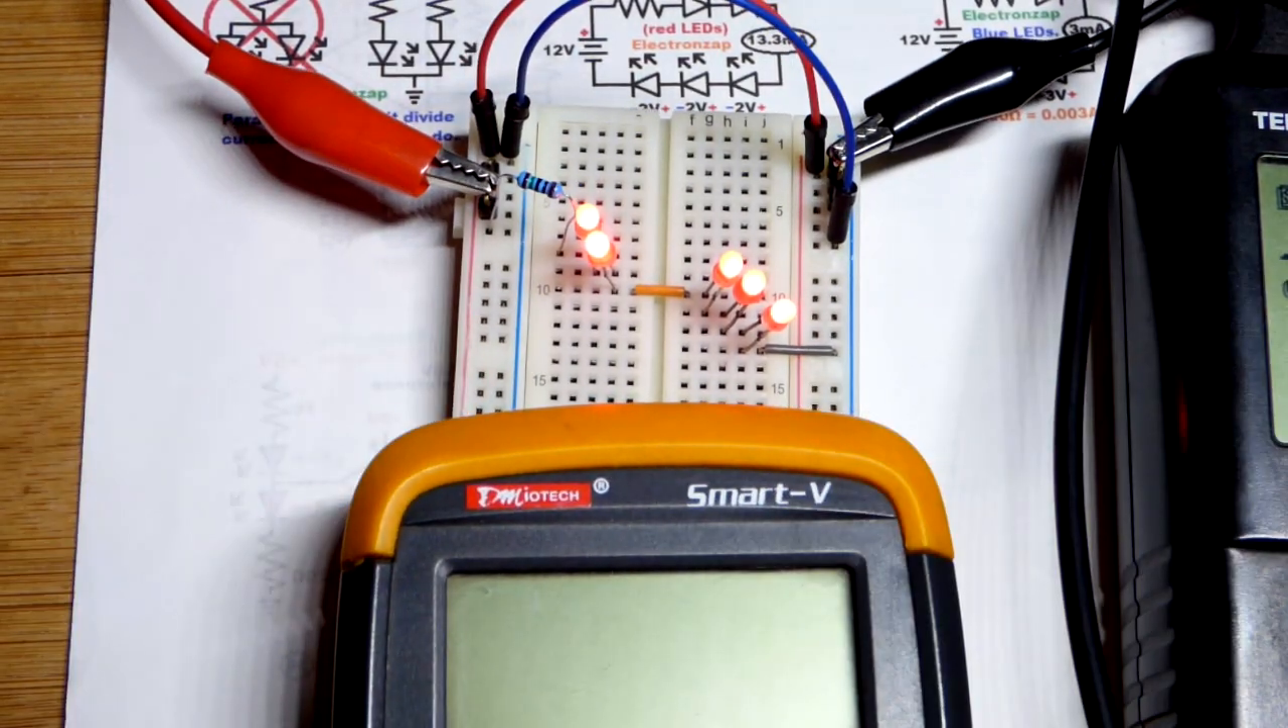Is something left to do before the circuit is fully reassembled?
No.